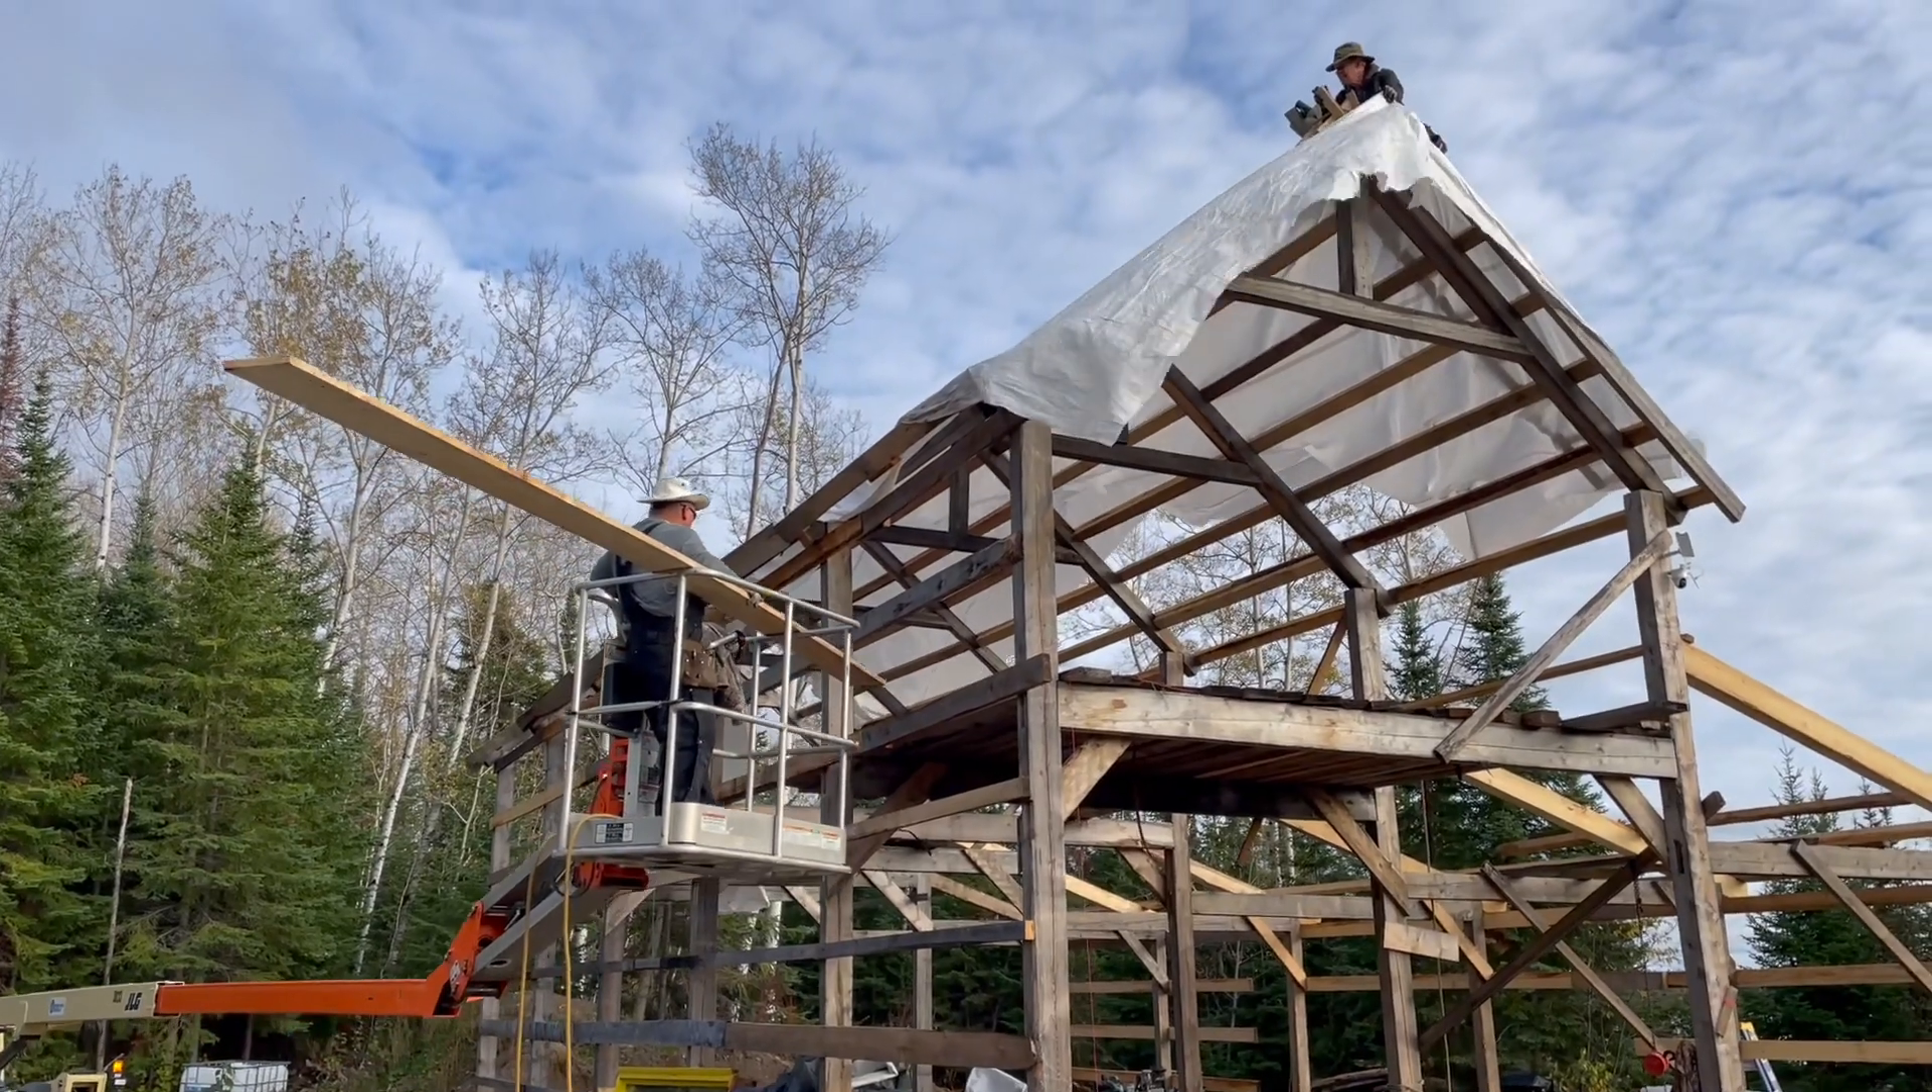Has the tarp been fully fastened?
No.